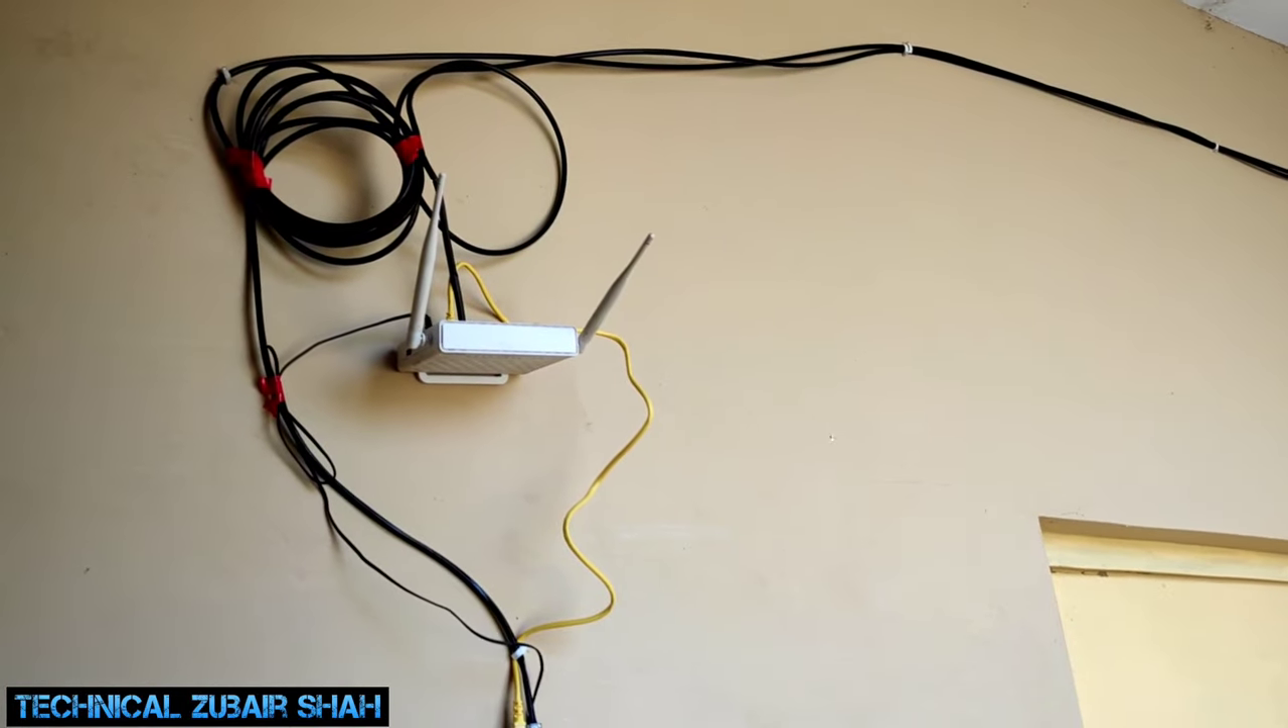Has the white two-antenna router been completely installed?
Yes.